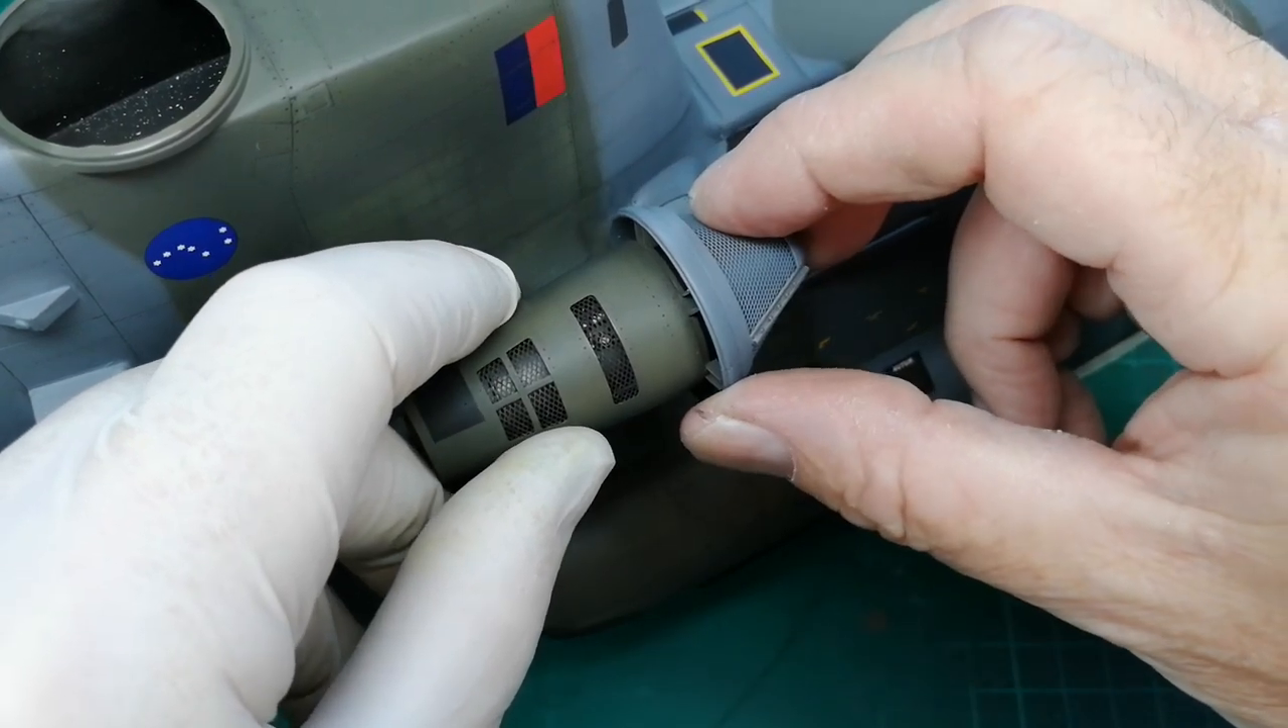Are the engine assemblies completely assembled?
No.